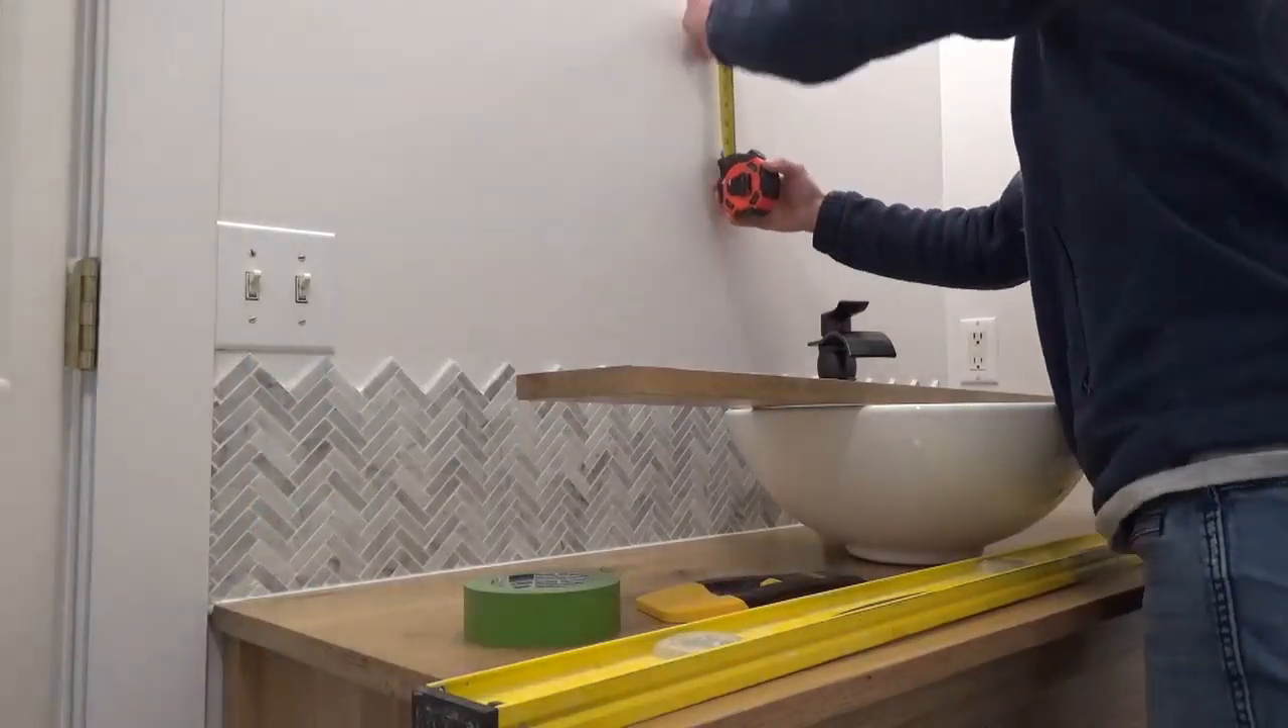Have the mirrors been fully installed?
No.